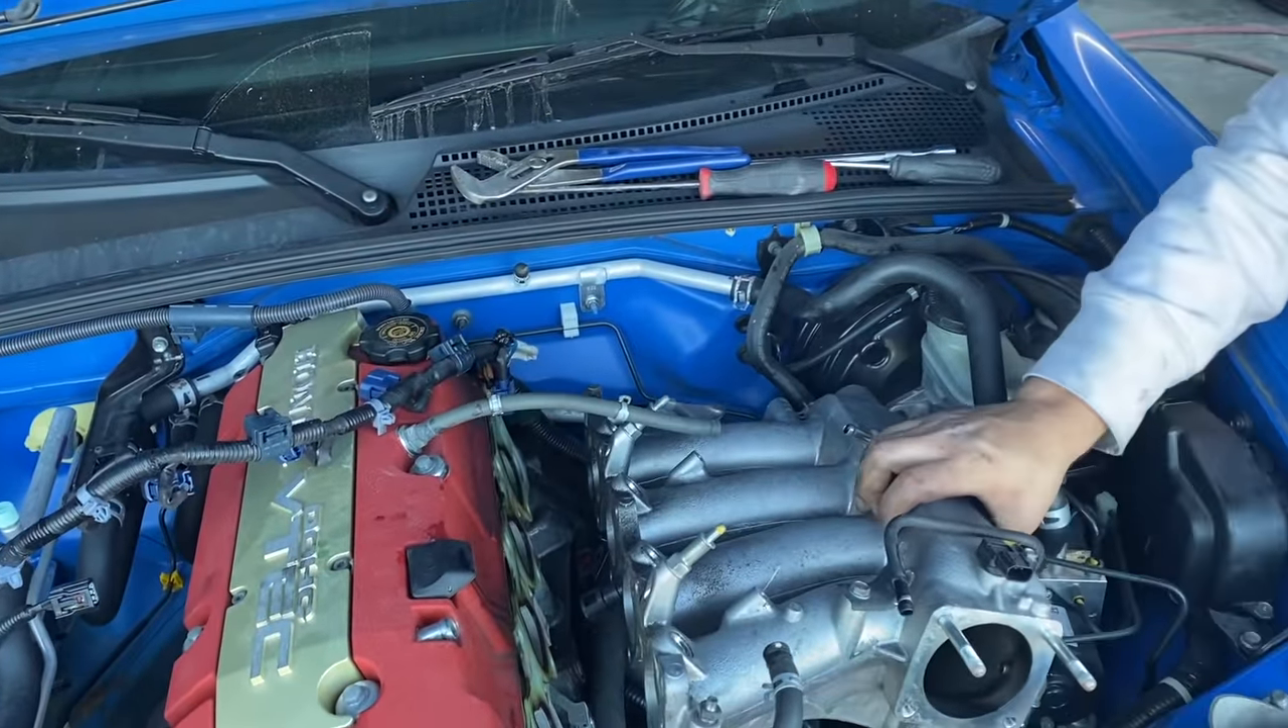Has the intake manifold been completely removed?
No.